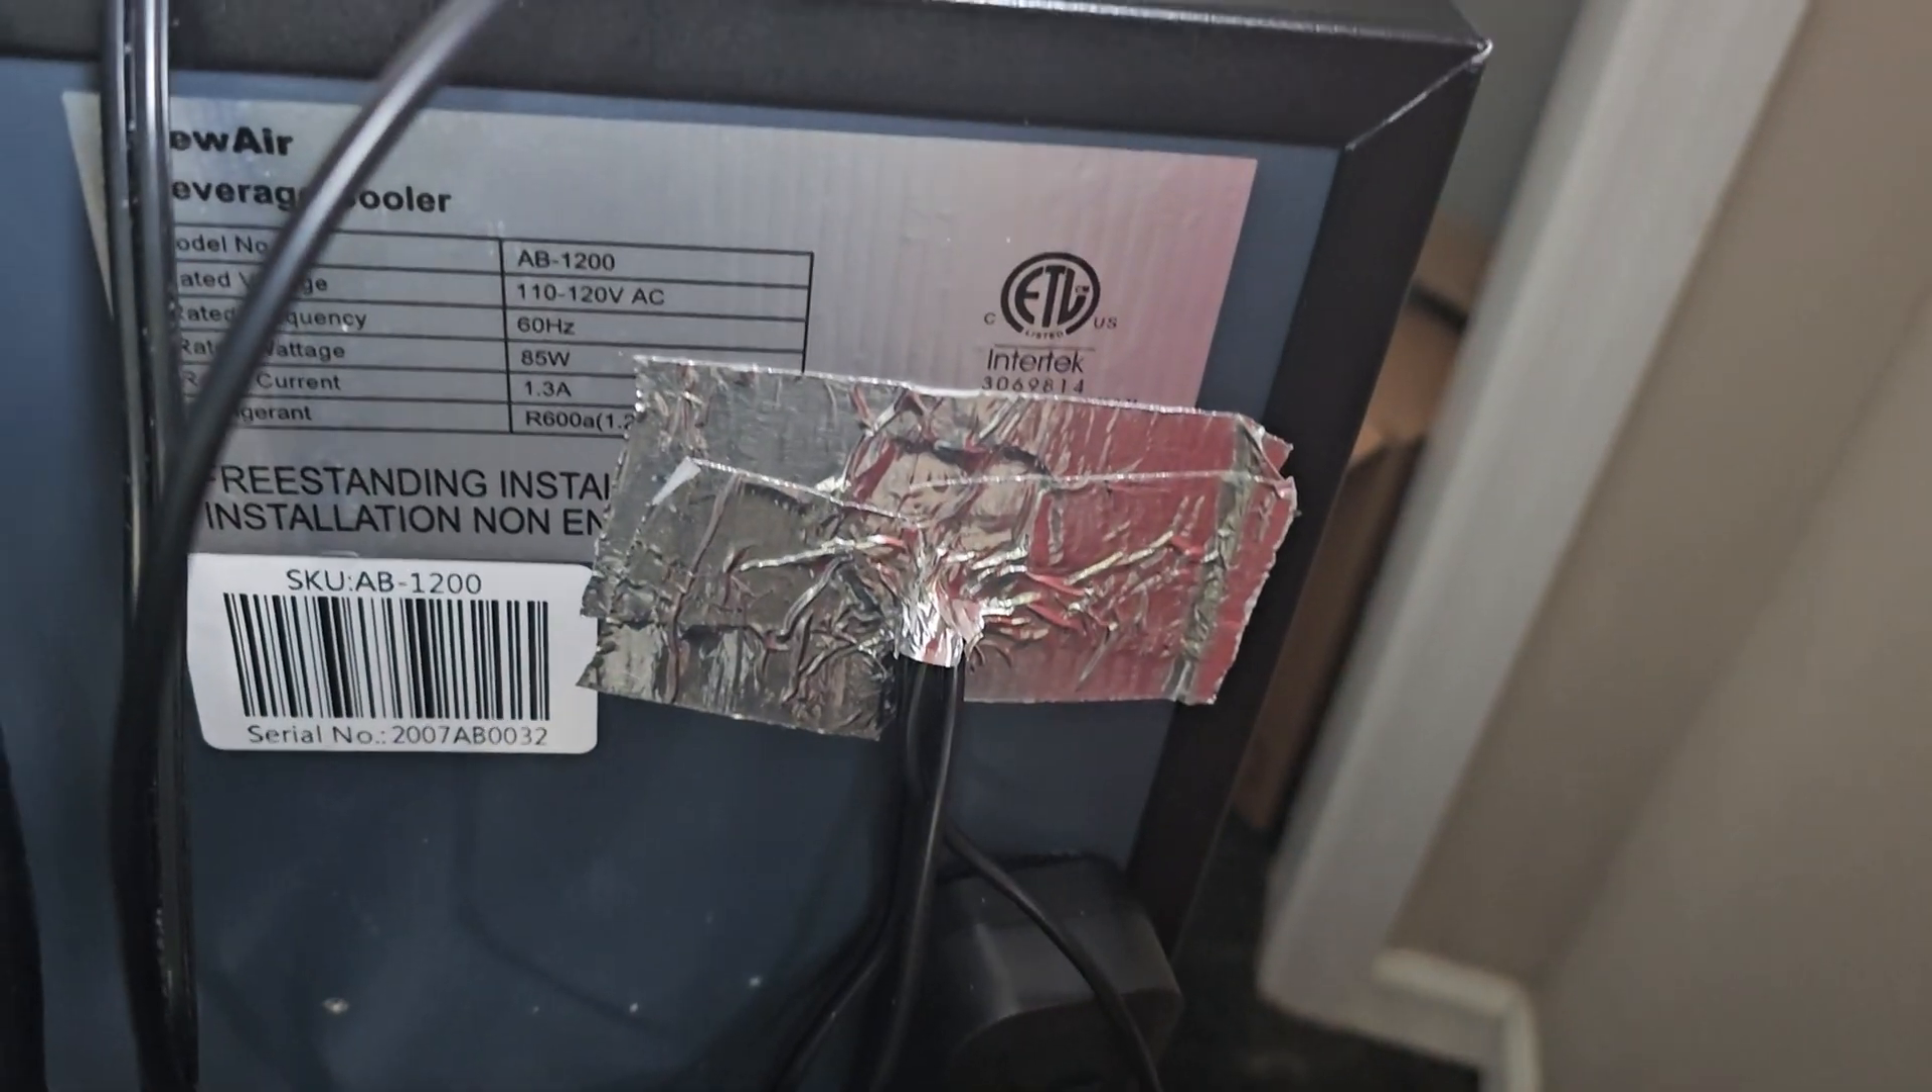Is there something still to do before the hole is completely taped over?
No.